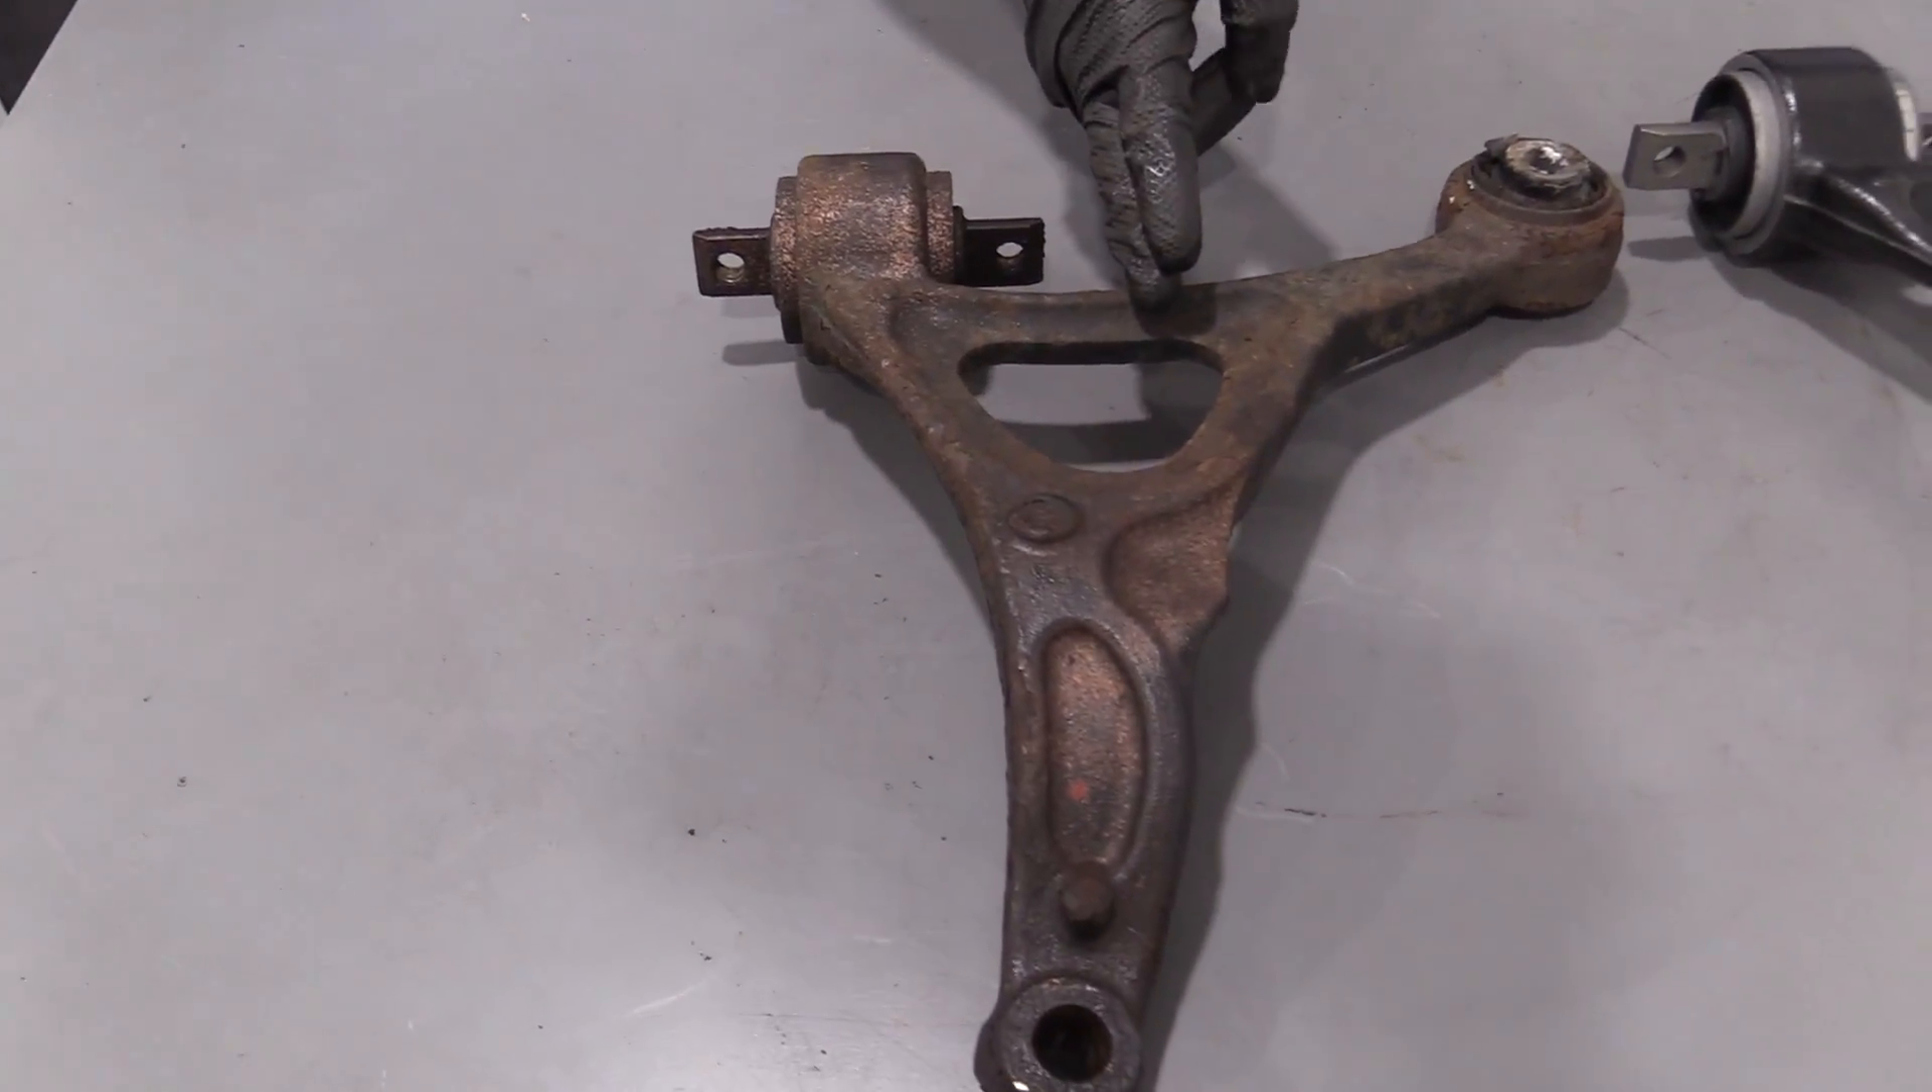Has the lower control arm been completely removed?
Yes.